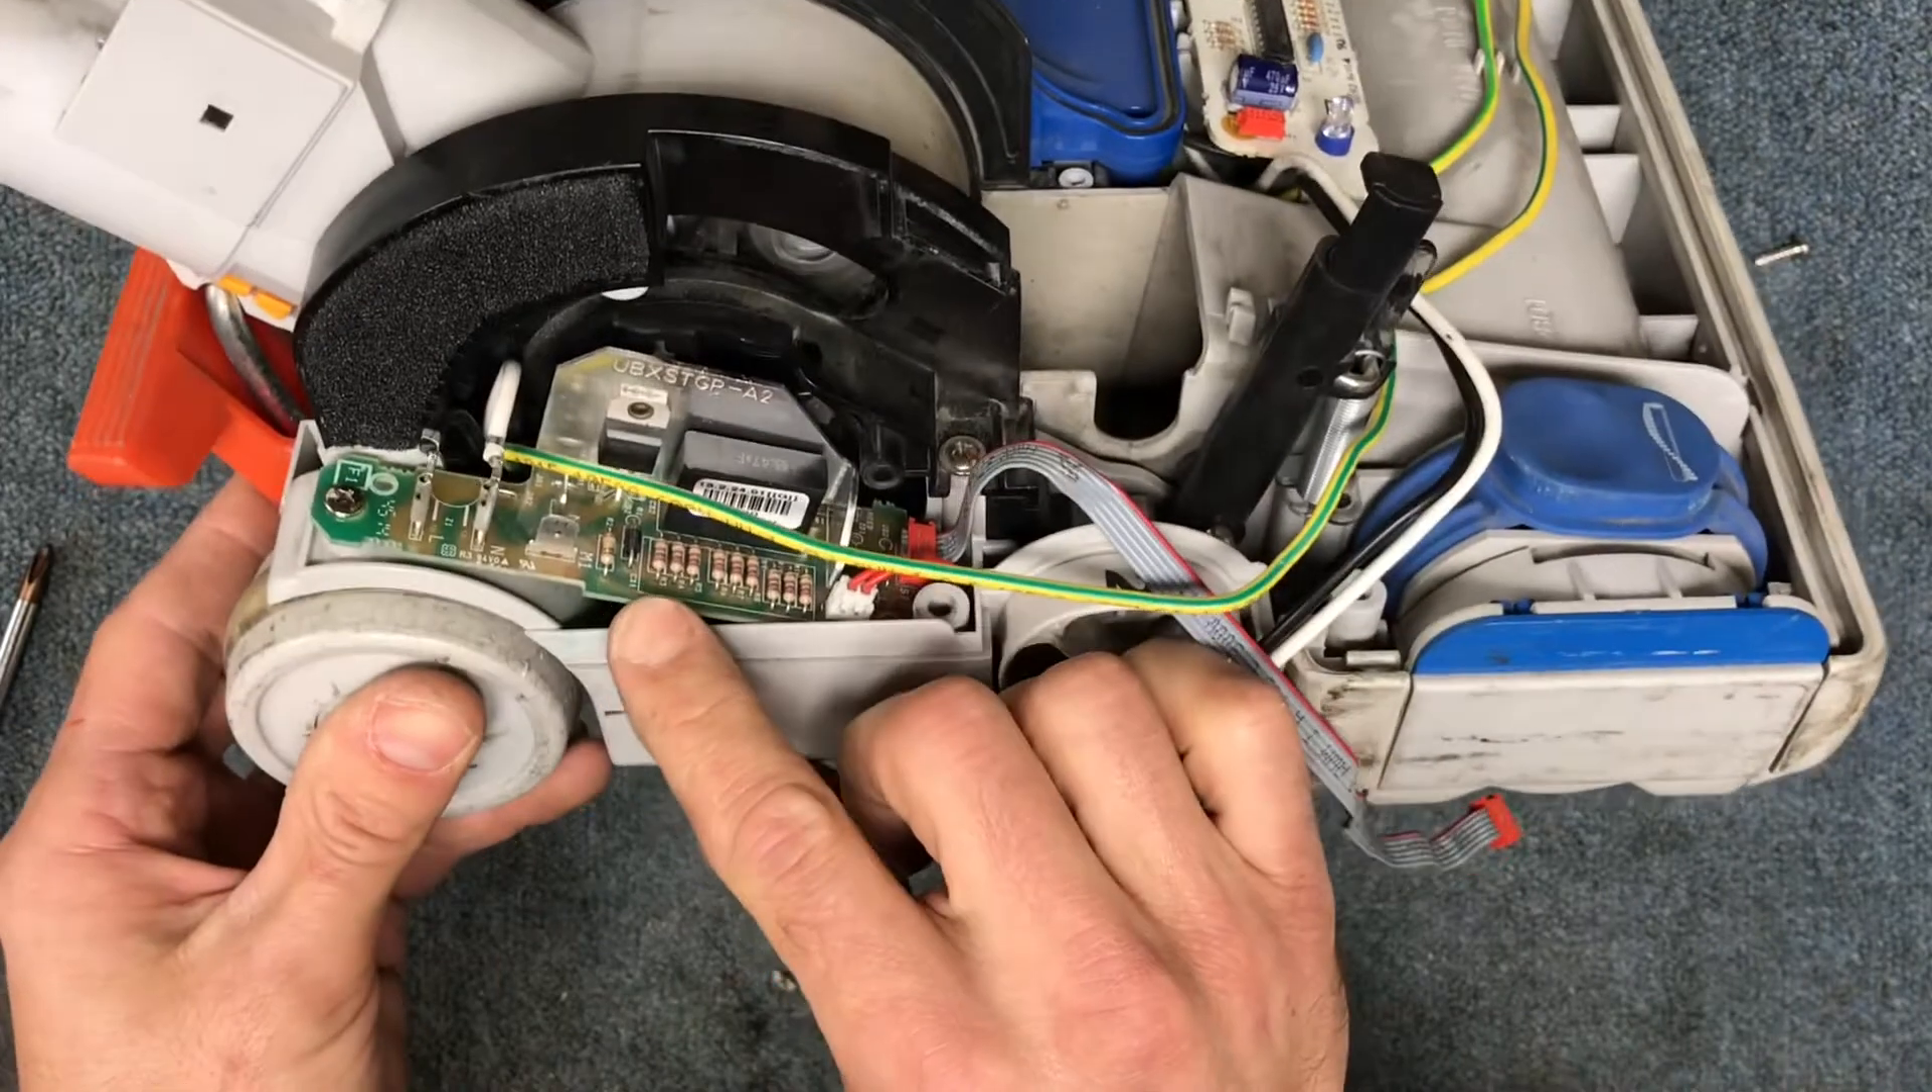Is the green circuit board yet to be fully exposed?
No.